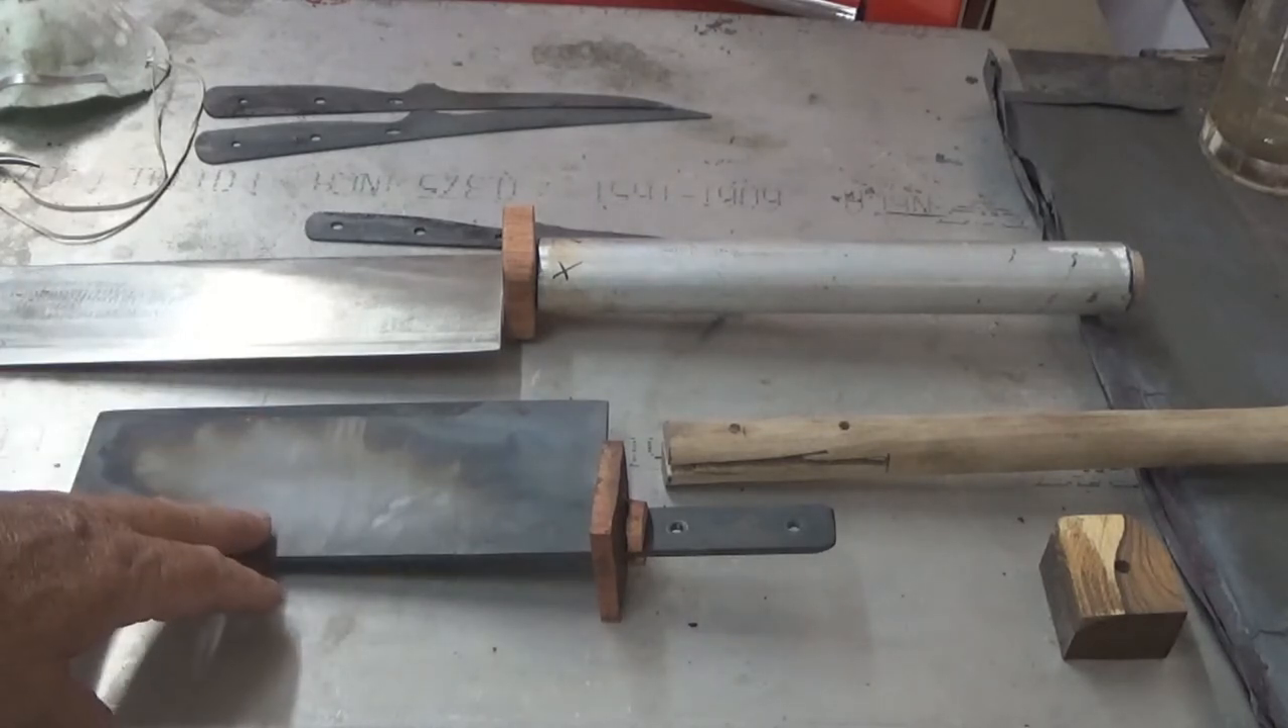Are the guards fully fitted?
Yes.